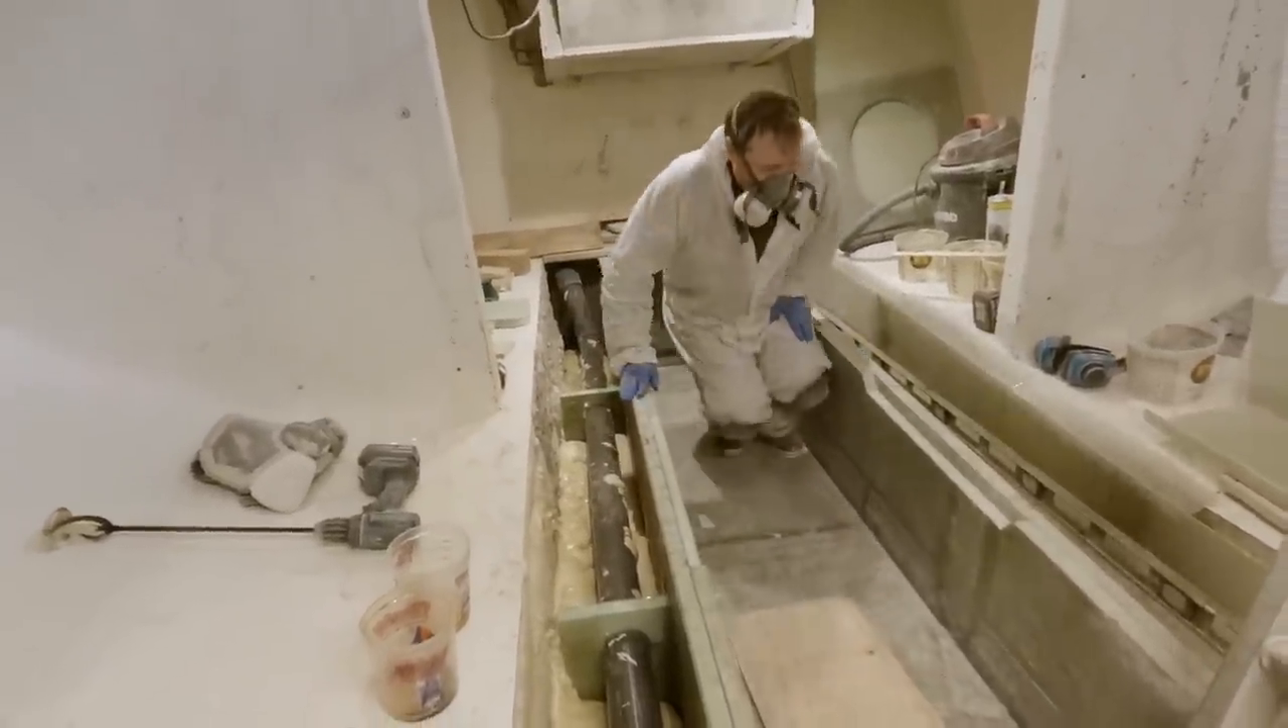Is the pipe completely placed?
Yes.